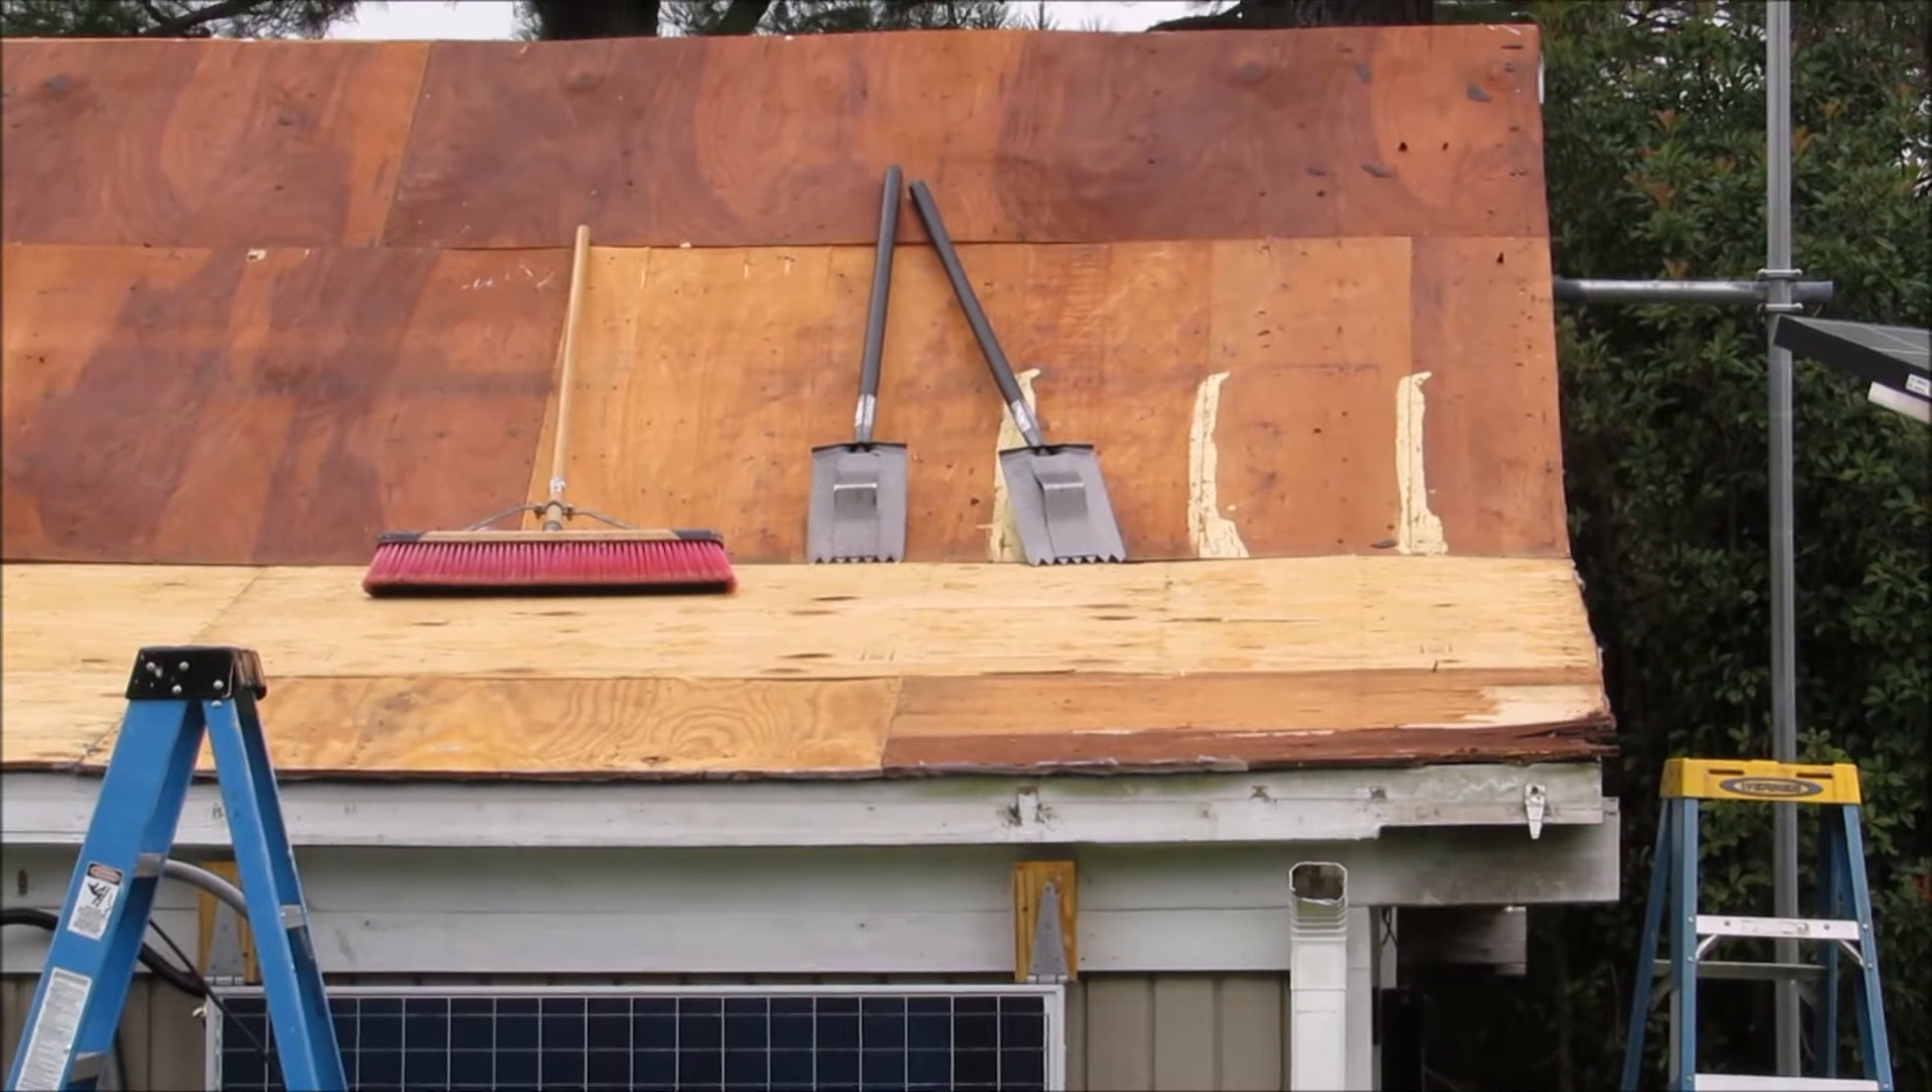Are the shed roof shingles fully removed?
Yes.